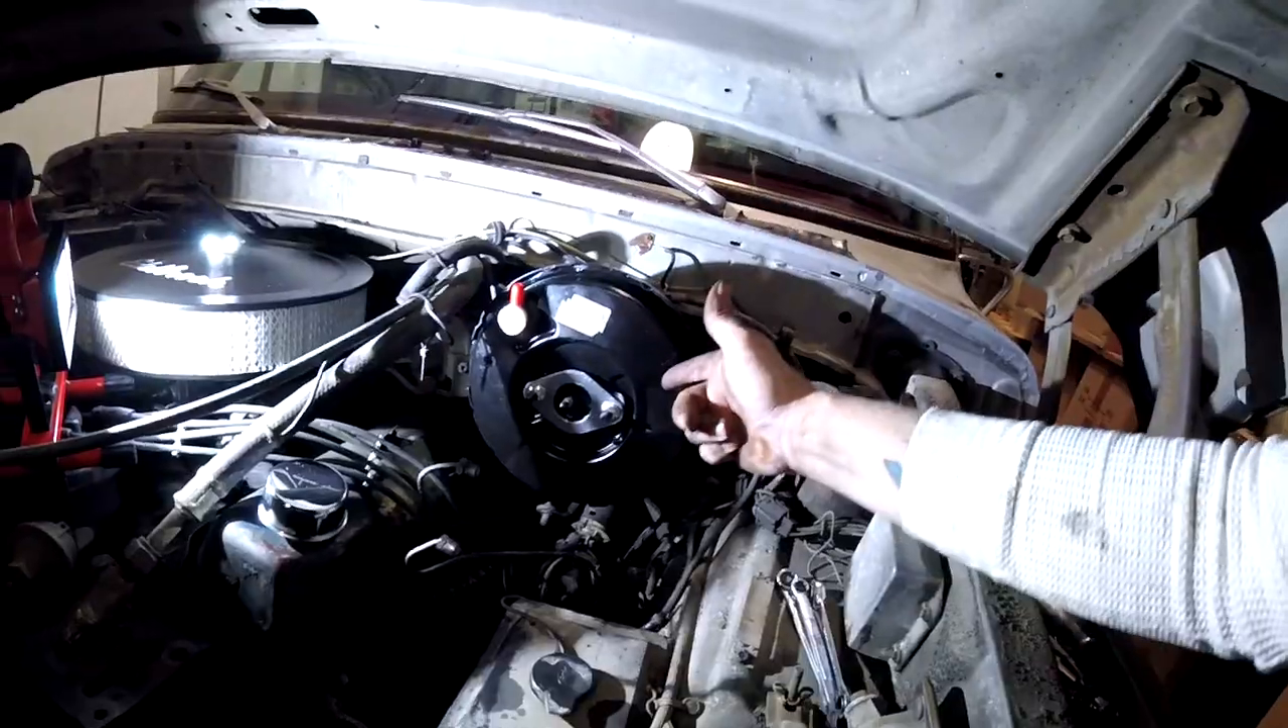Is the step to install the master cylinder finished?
No.